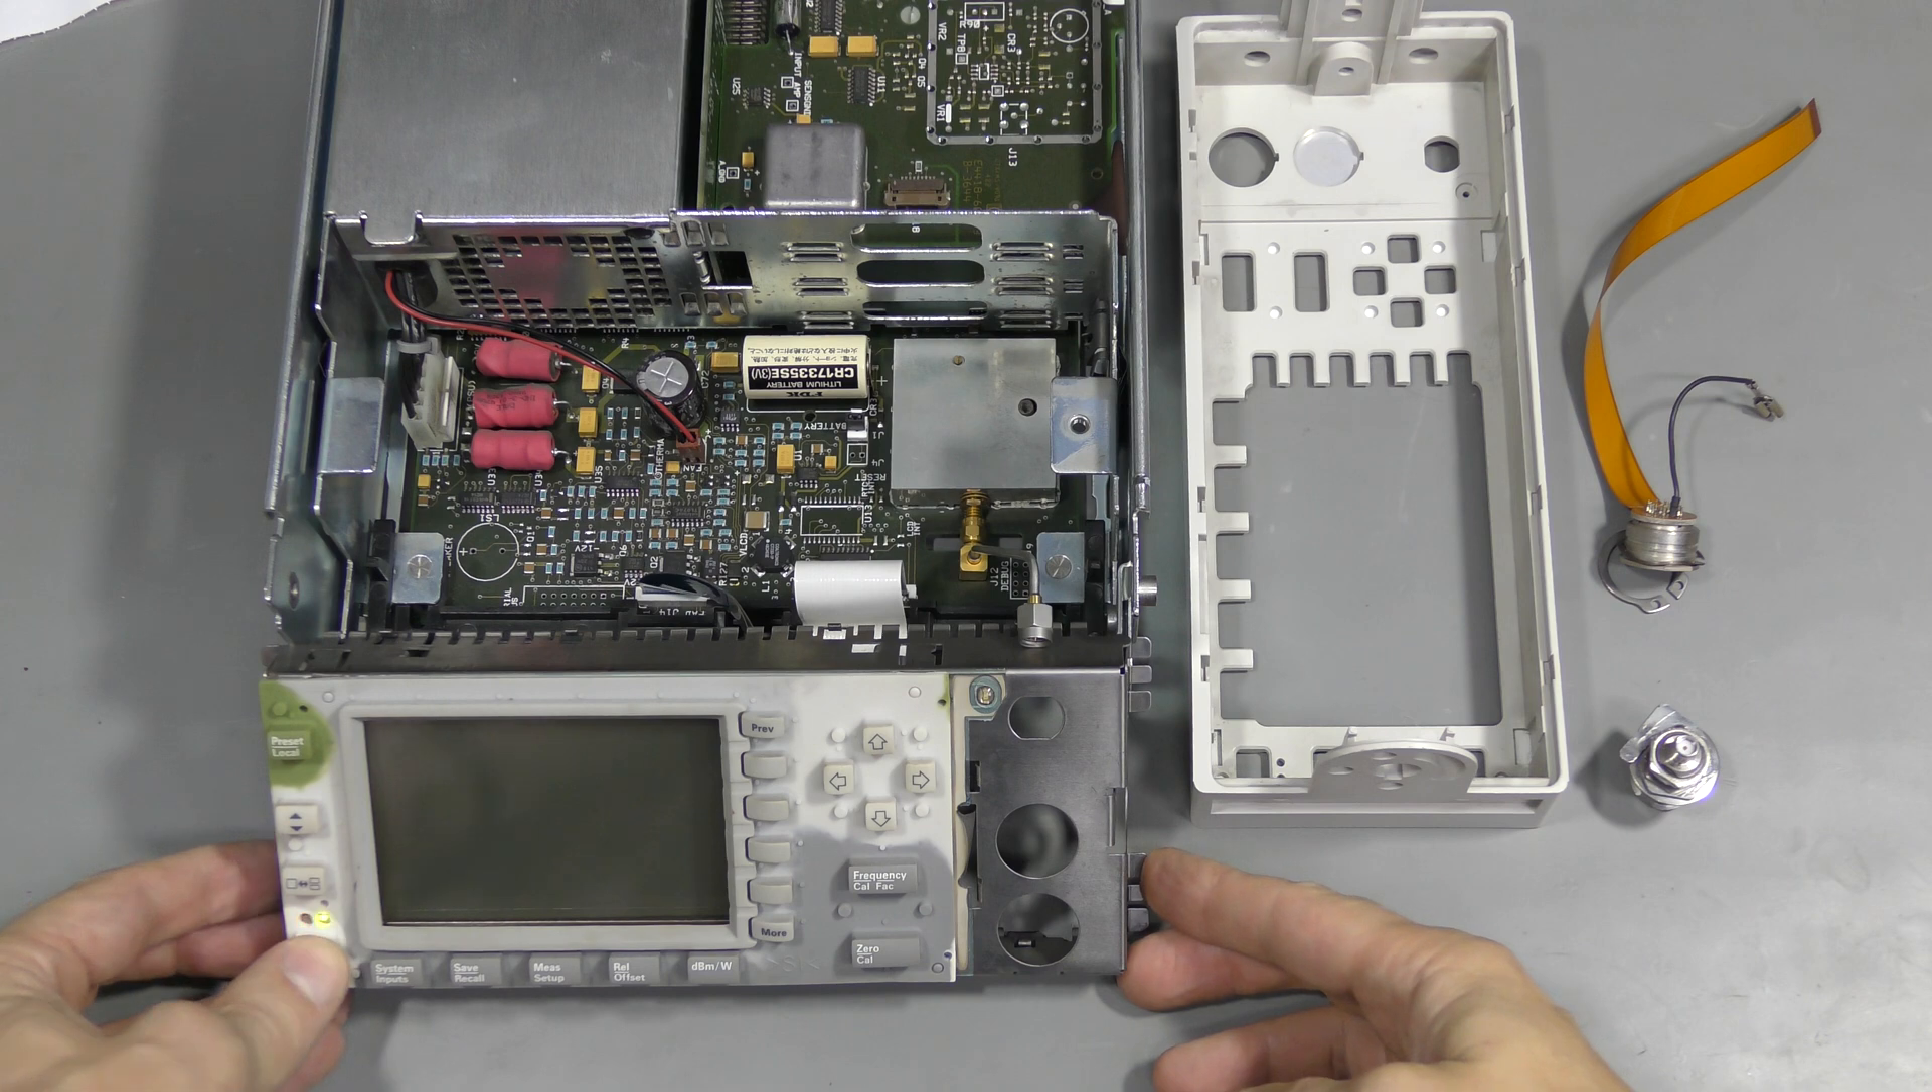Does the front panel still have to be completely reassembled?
Yes.